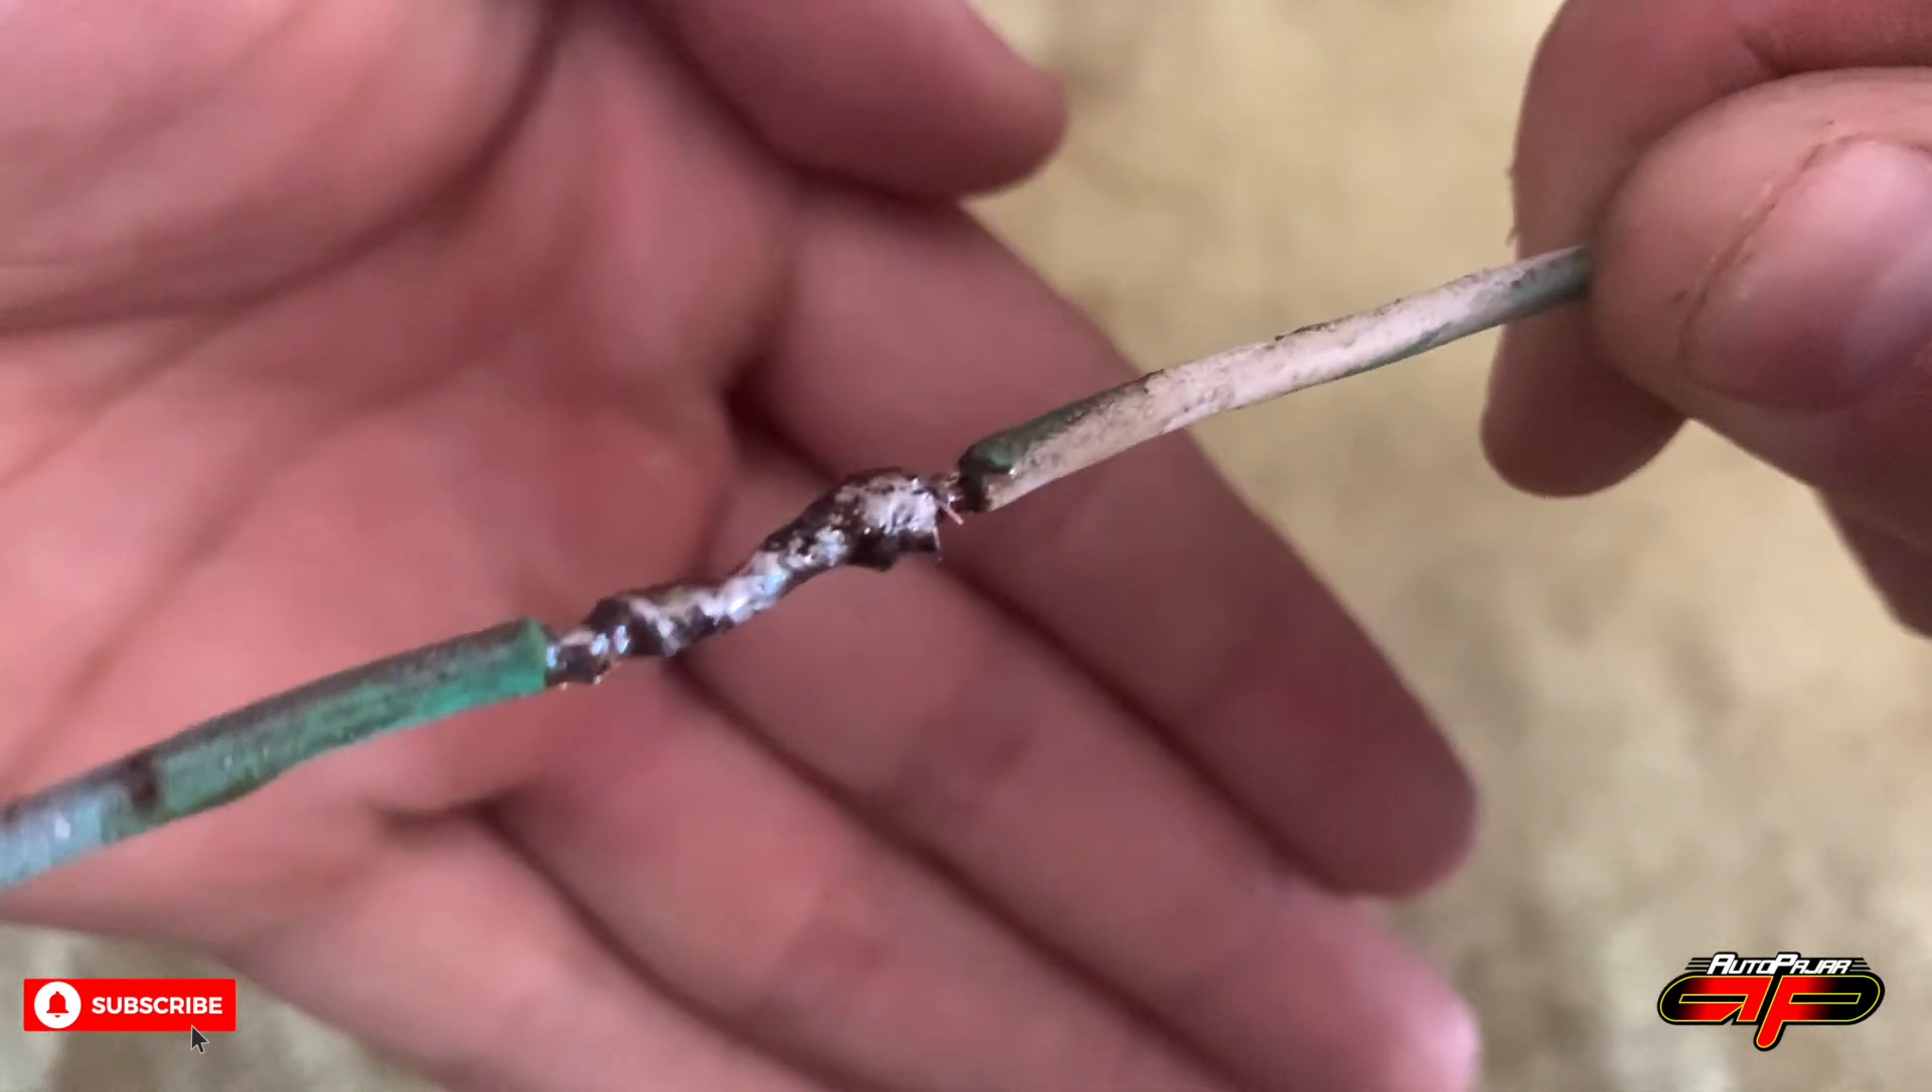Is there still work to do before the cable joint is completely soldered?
No.